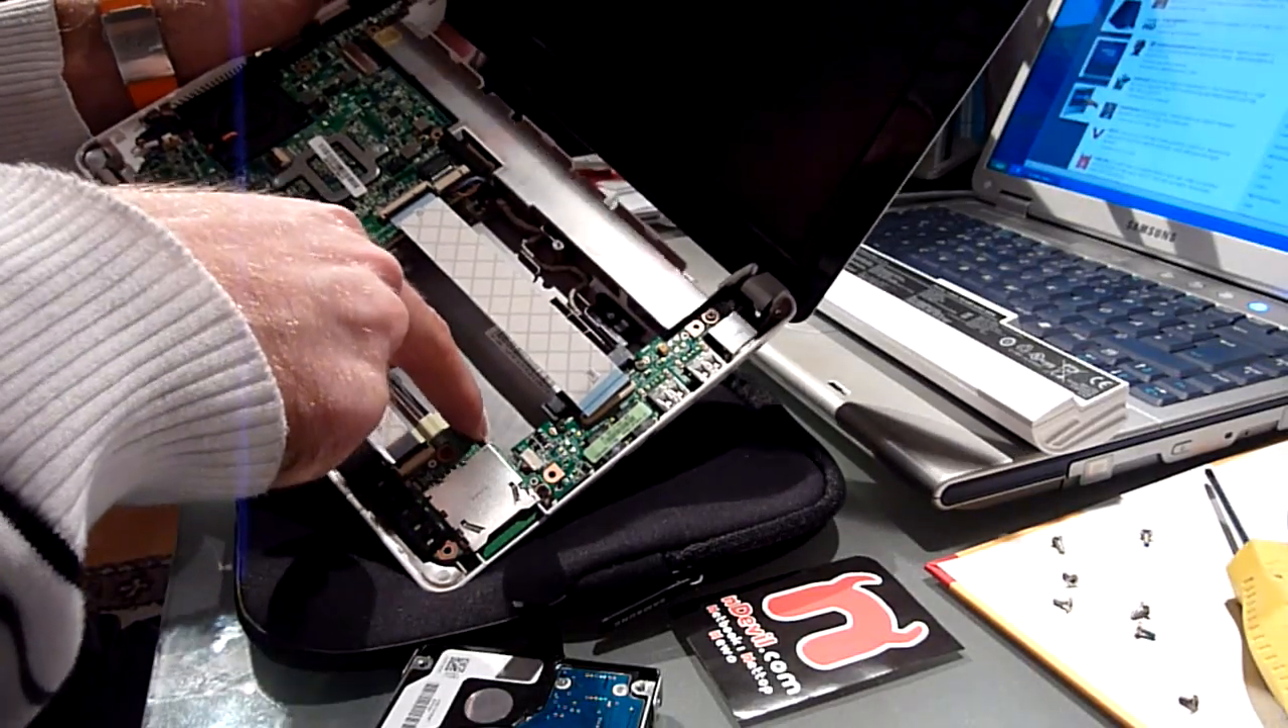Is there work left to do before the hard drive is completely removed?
No.